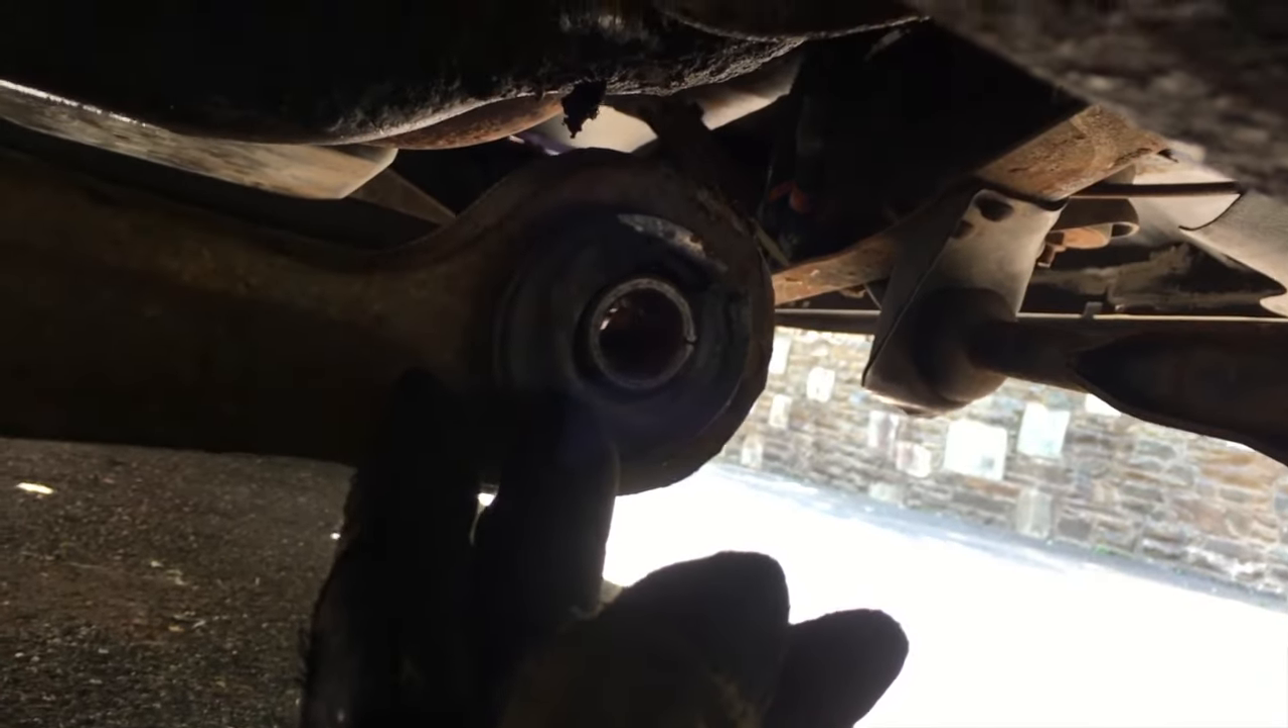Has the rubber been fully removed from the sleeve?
No.